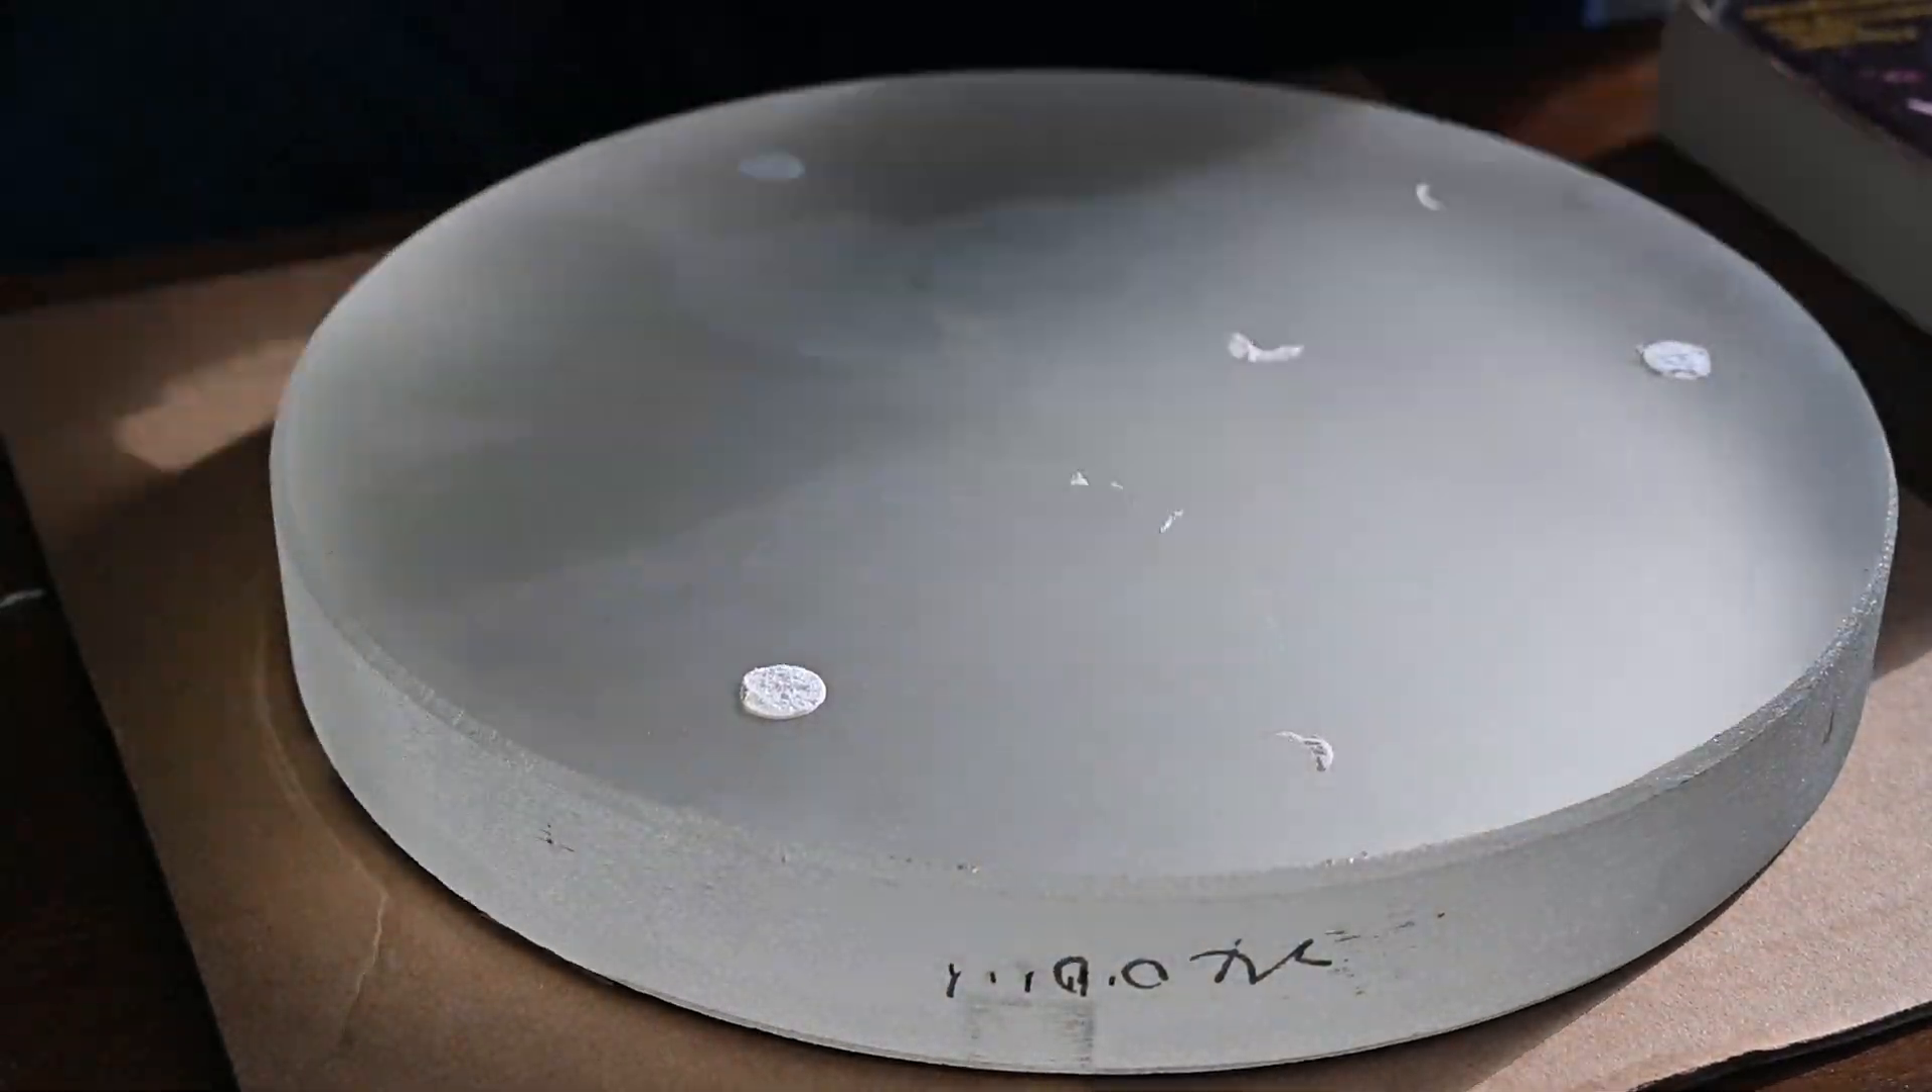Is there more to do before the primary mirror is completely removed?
No.